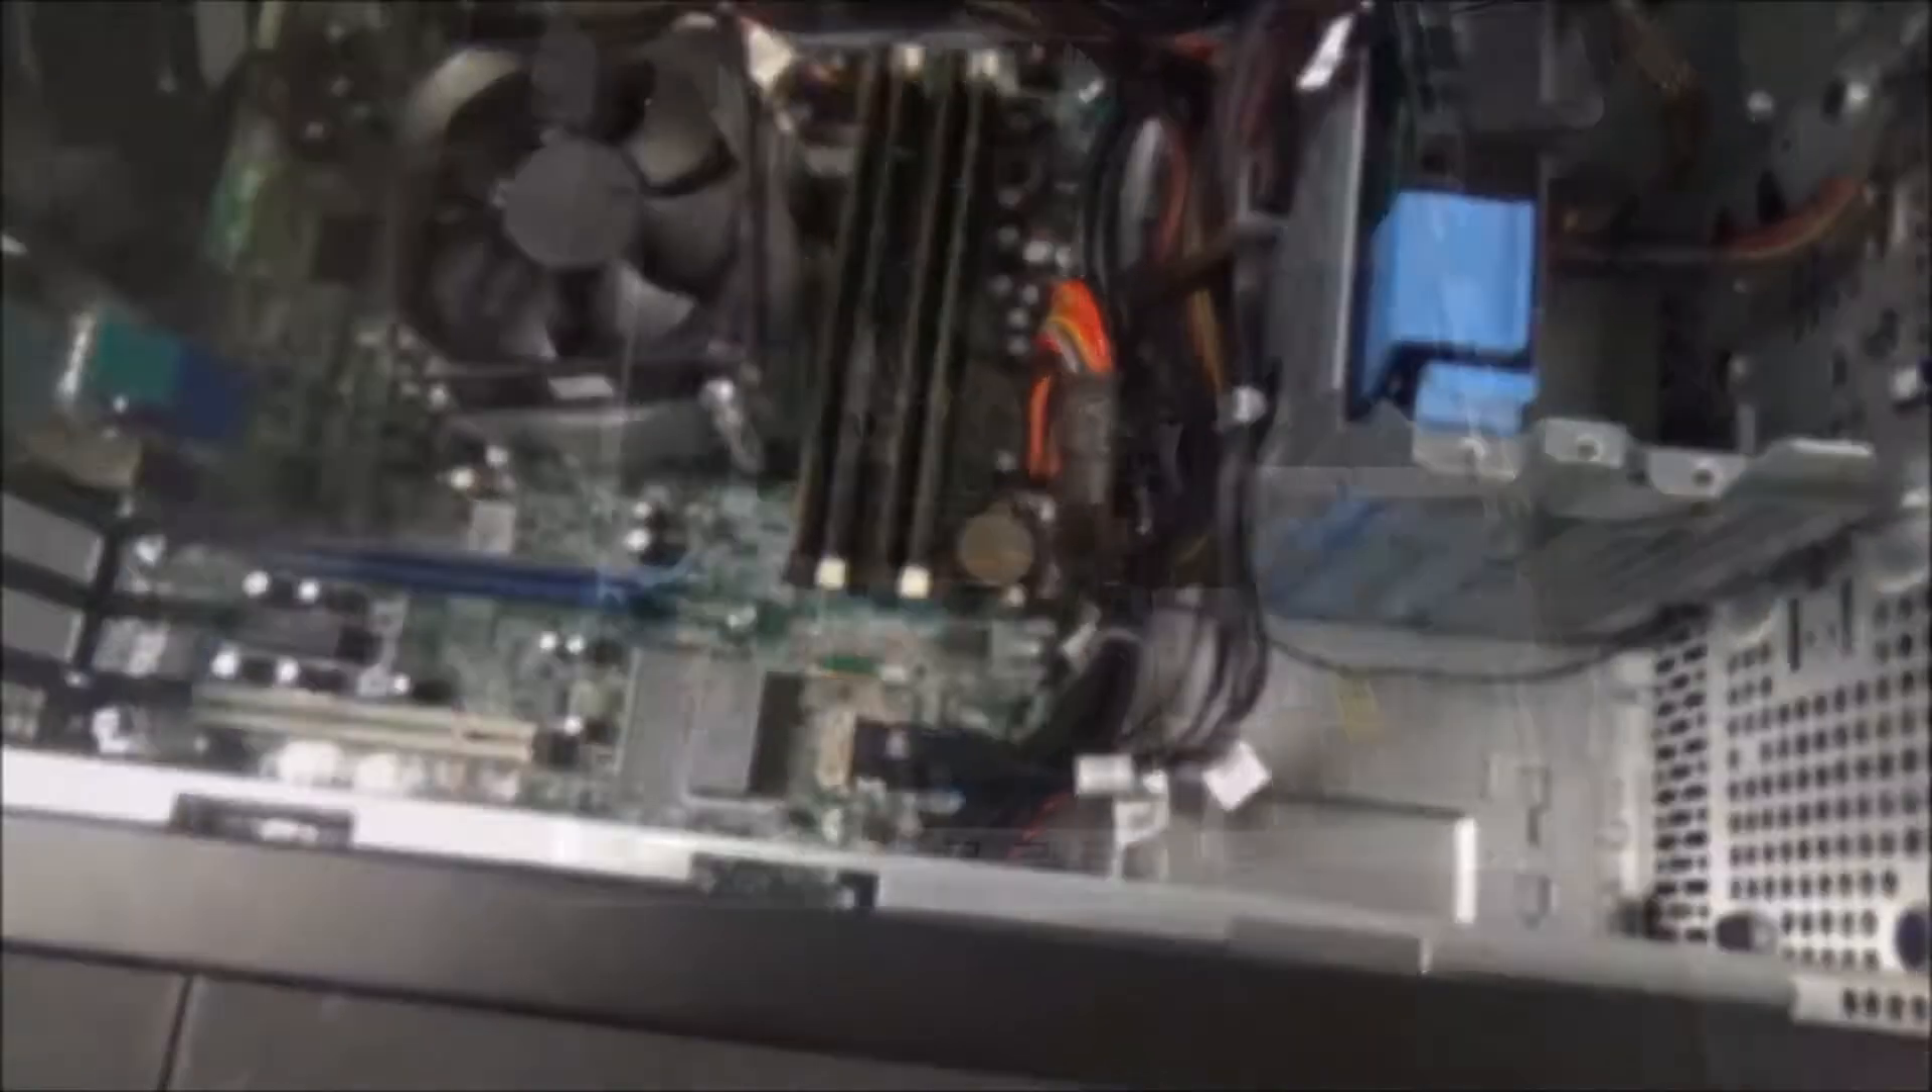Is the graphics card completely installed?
No.